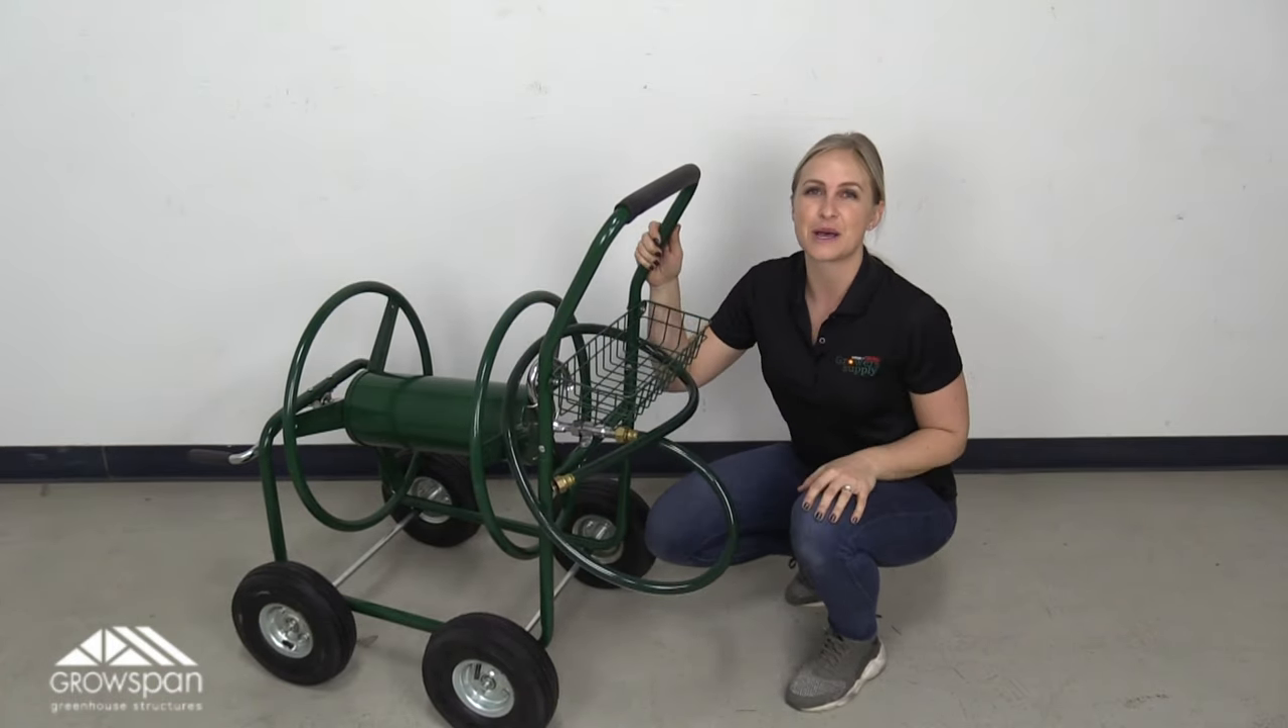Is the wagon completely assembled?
Yes.